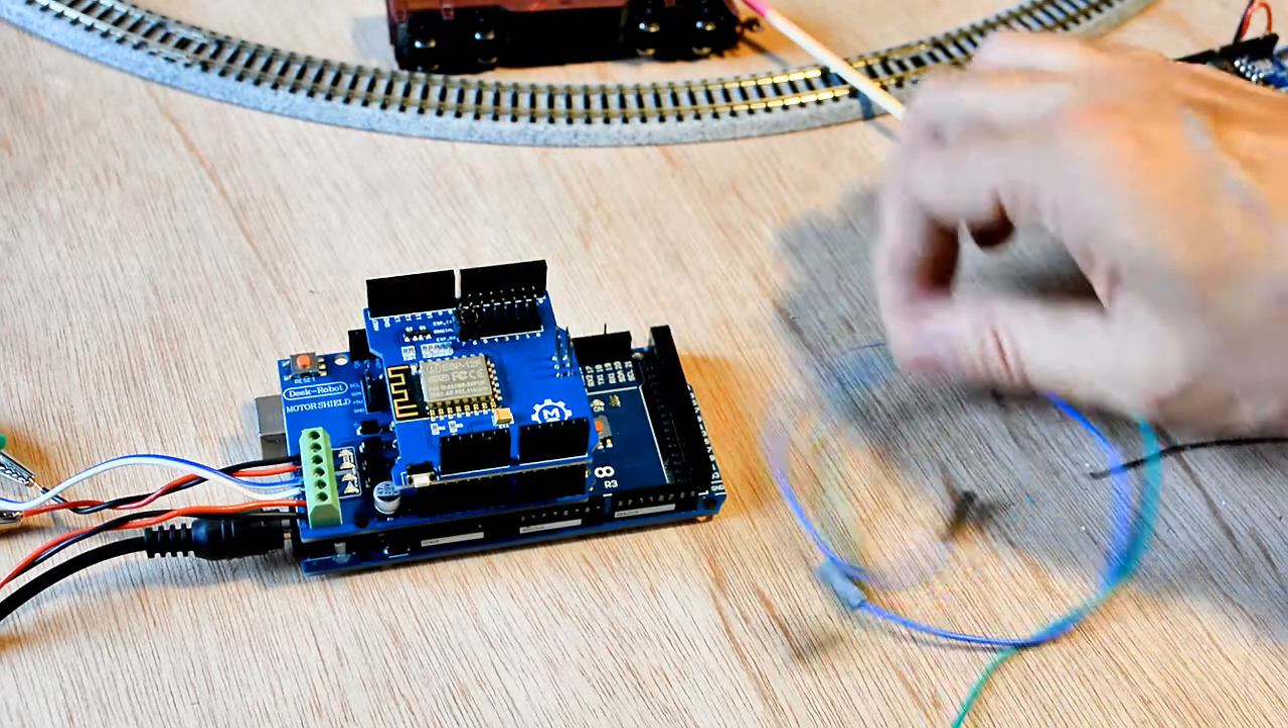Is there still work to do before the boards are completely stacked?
No.